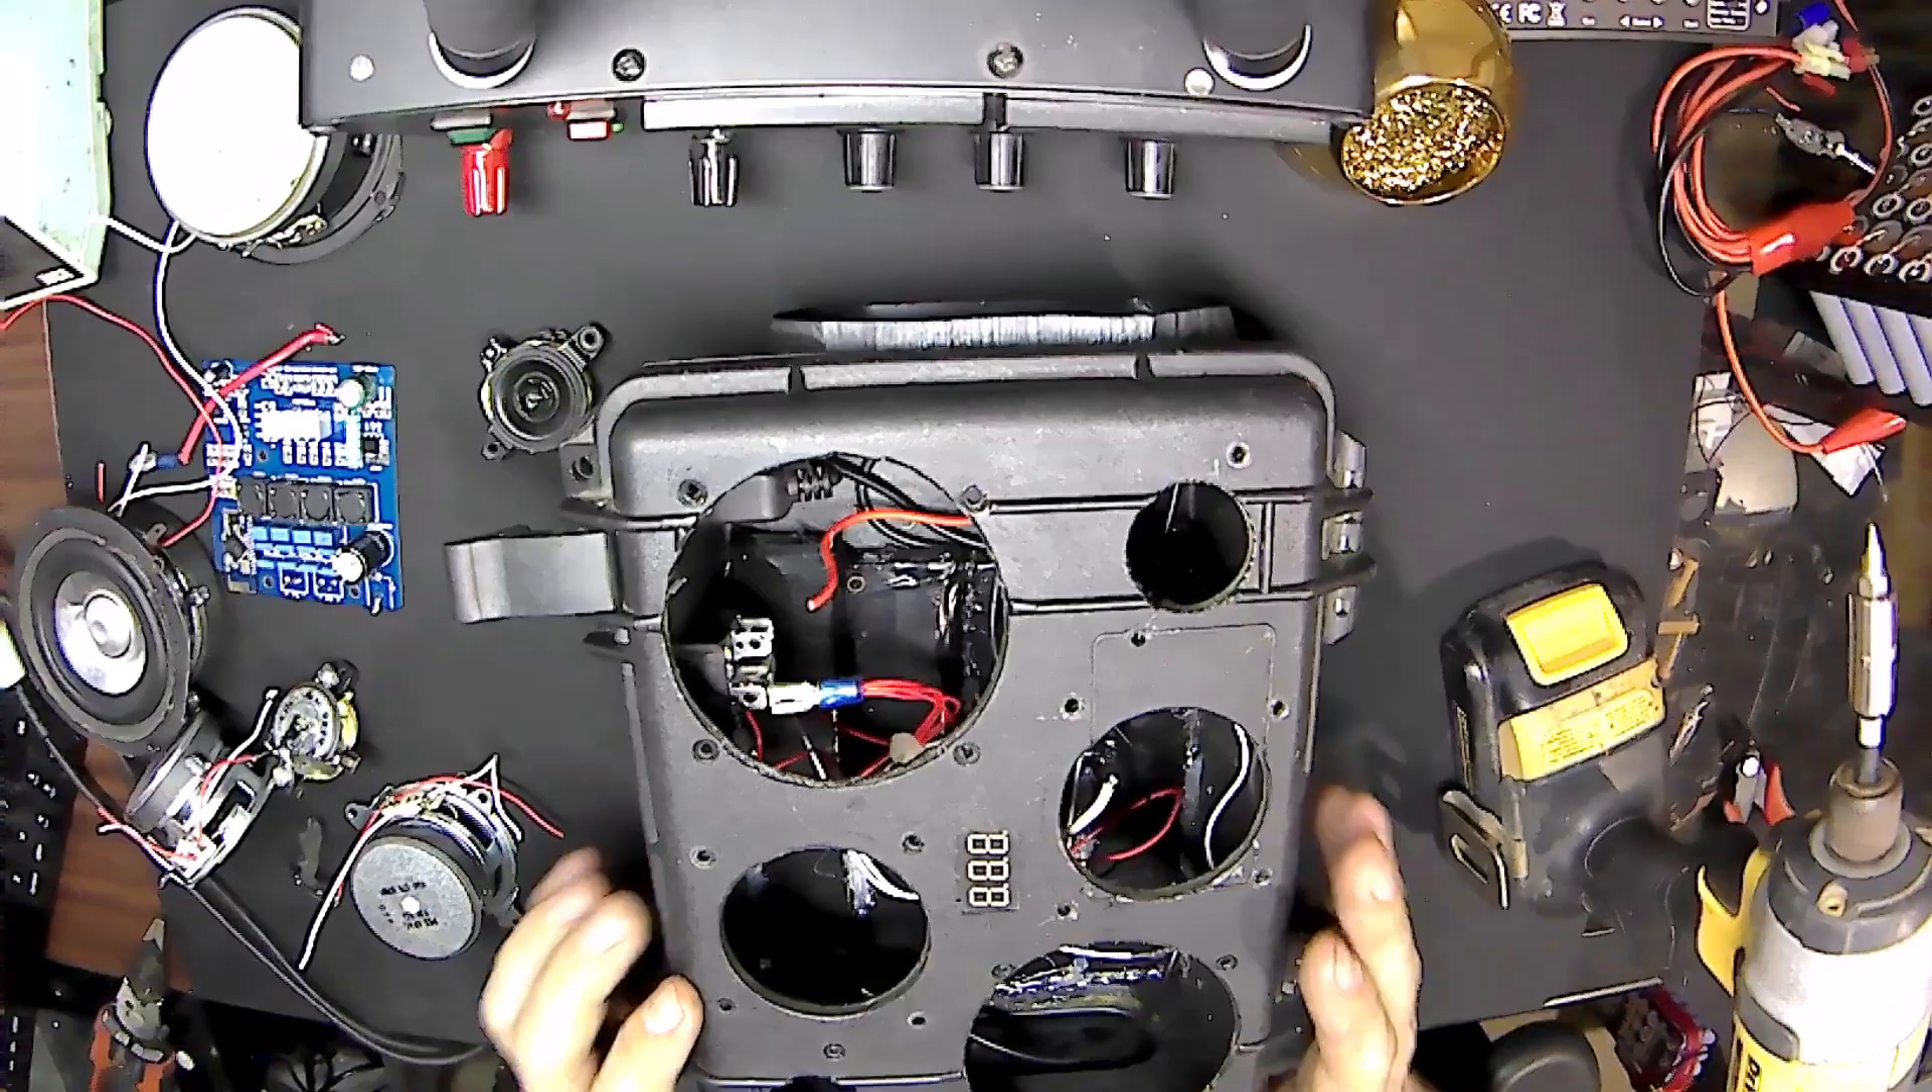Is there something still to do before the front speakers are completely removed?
No.